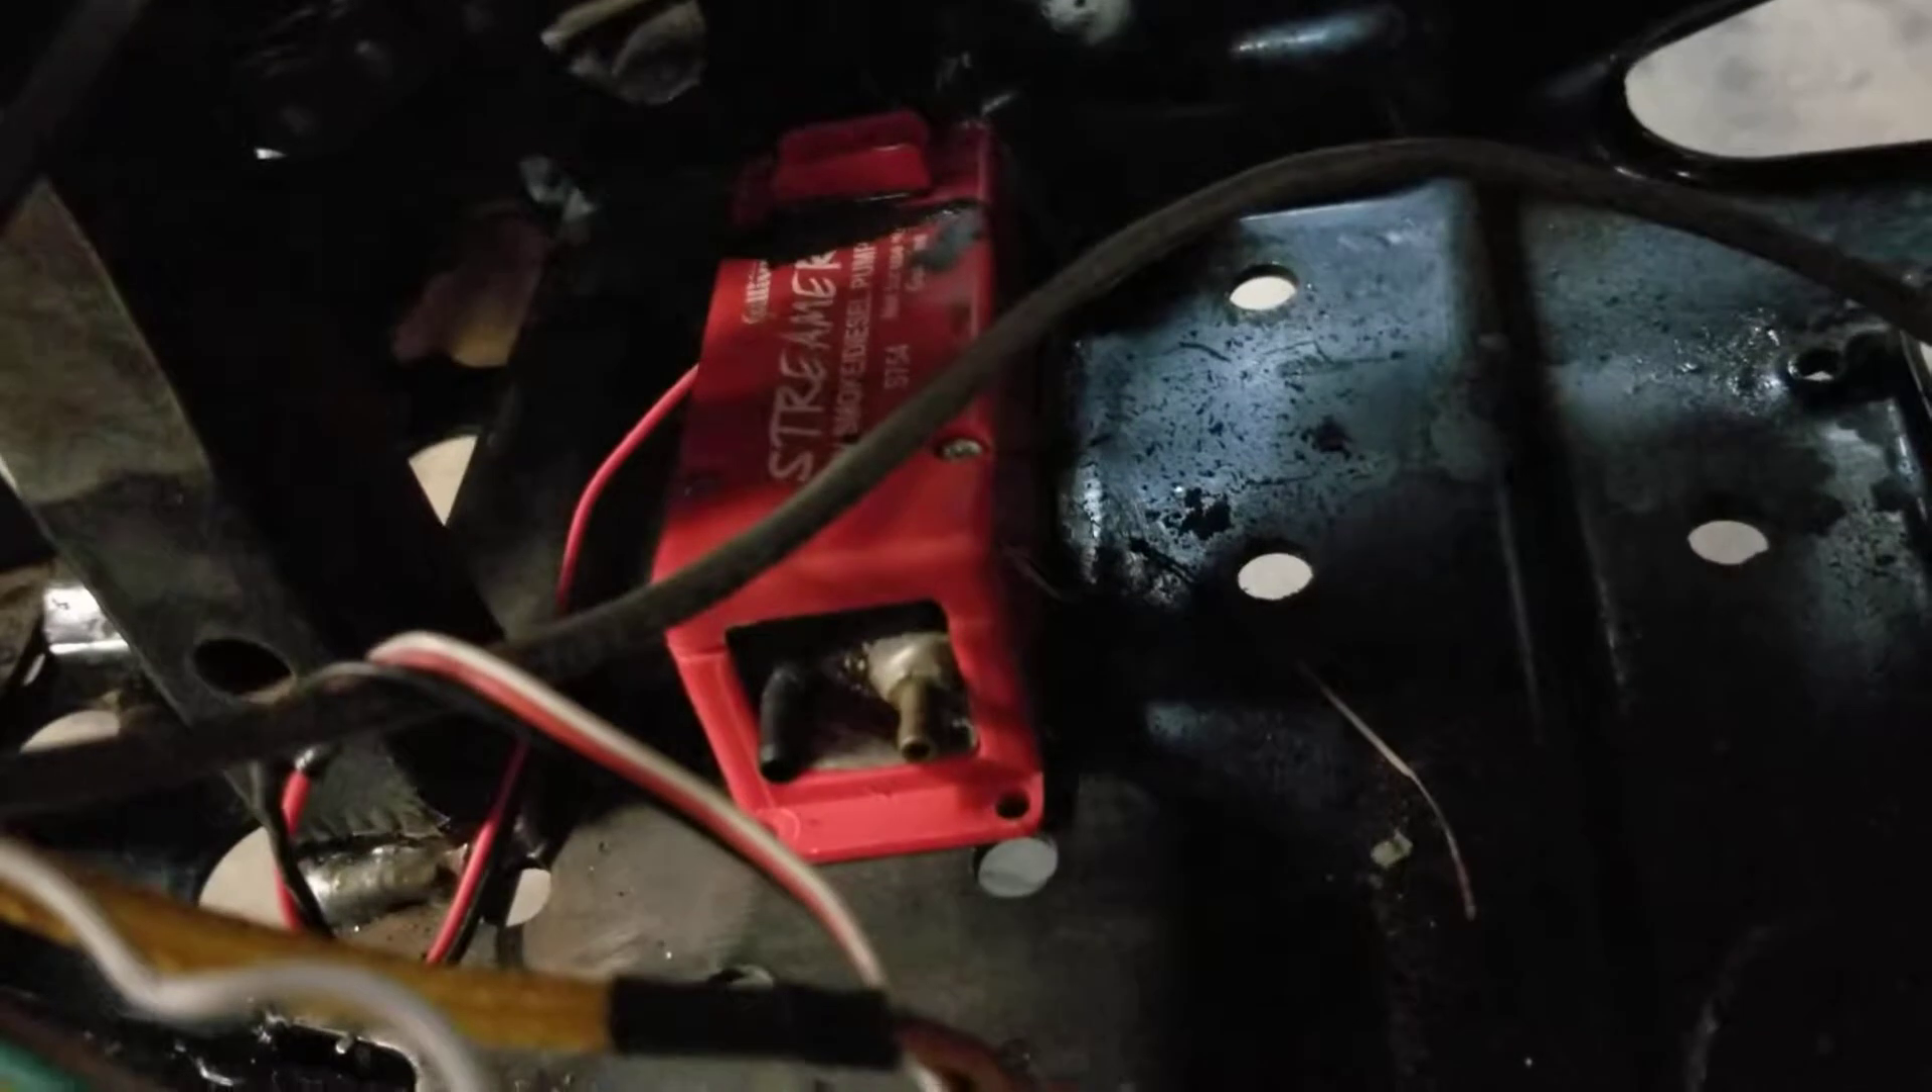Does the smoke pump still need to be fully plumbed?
Yes.